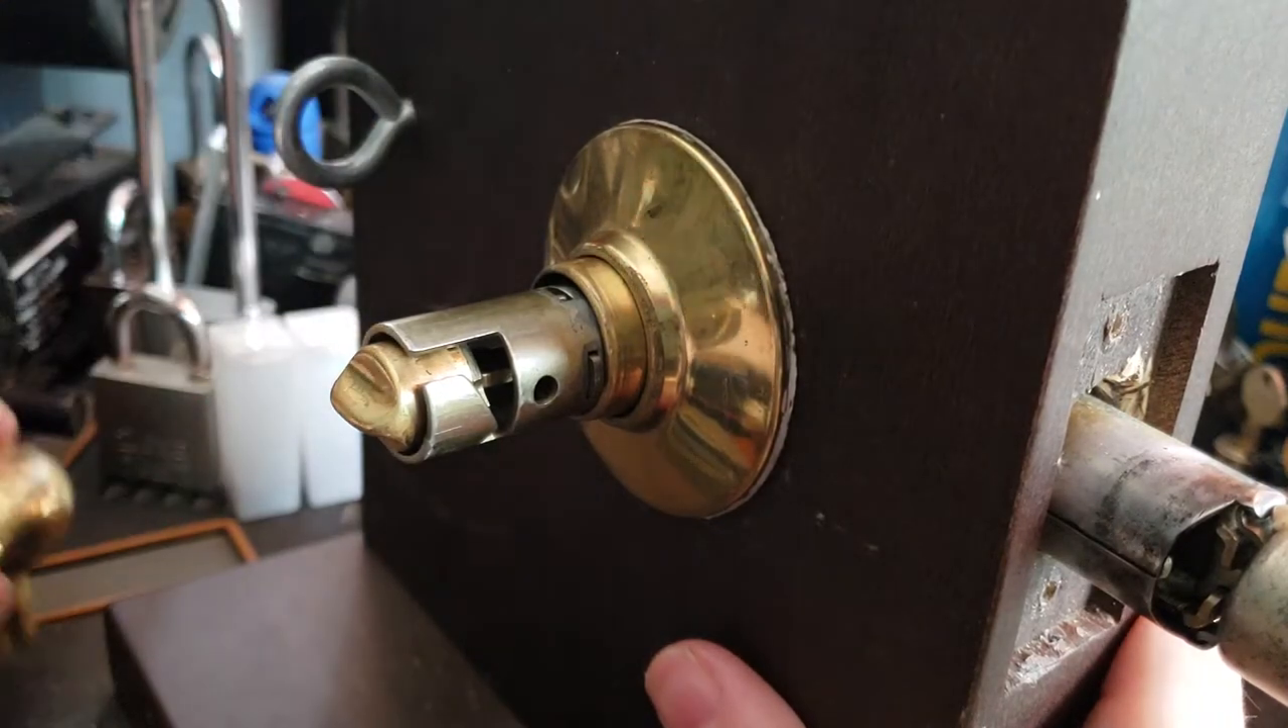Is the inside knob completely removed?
Yes.